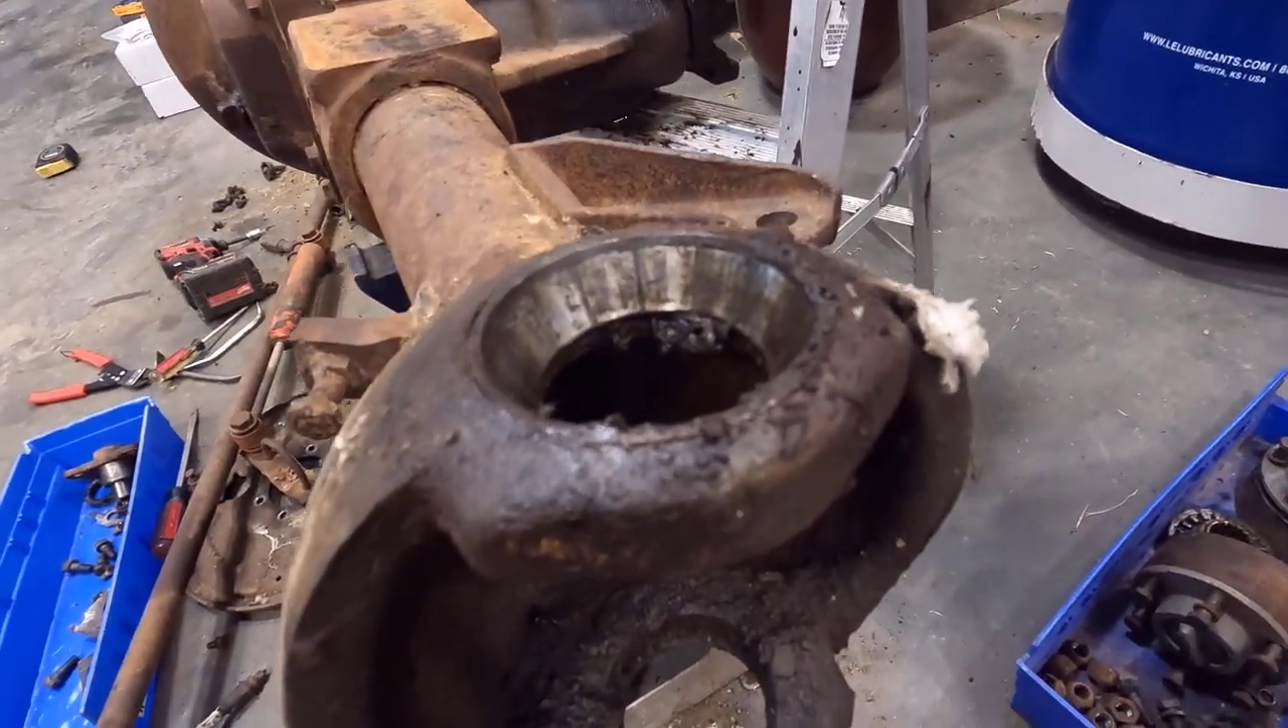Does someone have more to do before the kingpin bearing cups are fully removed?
Yes.